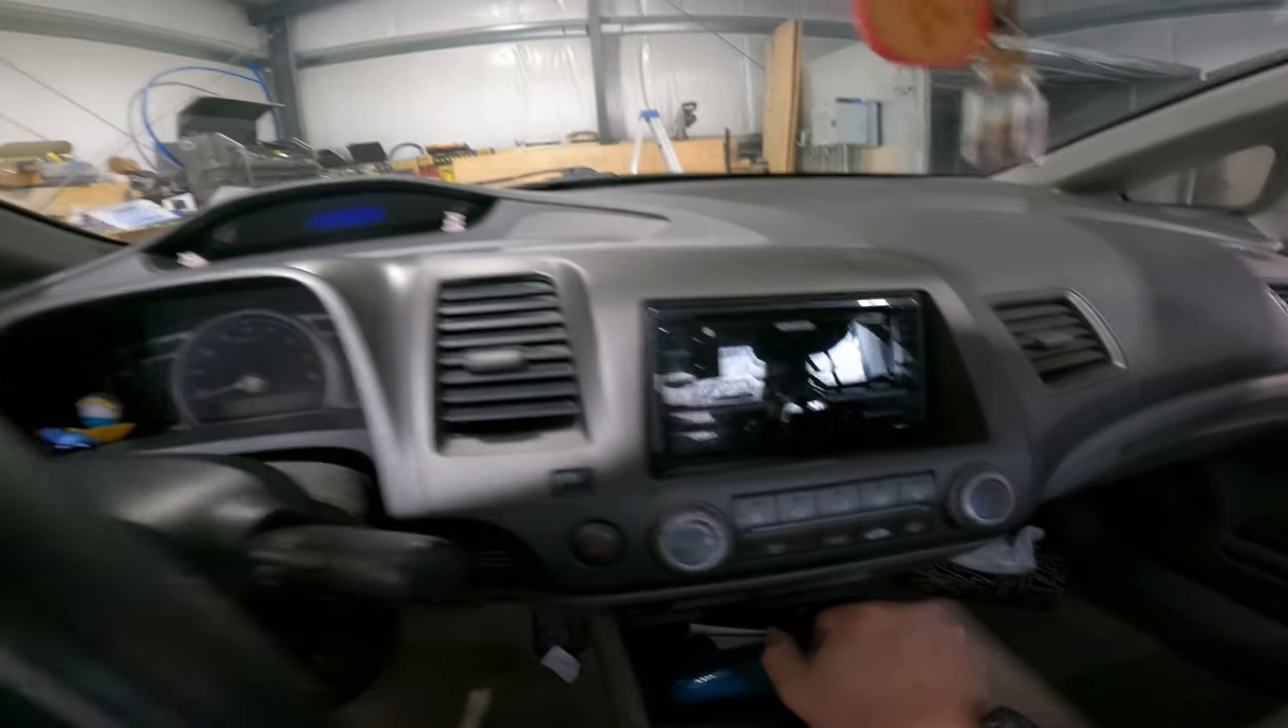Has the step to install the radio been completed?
Yes.